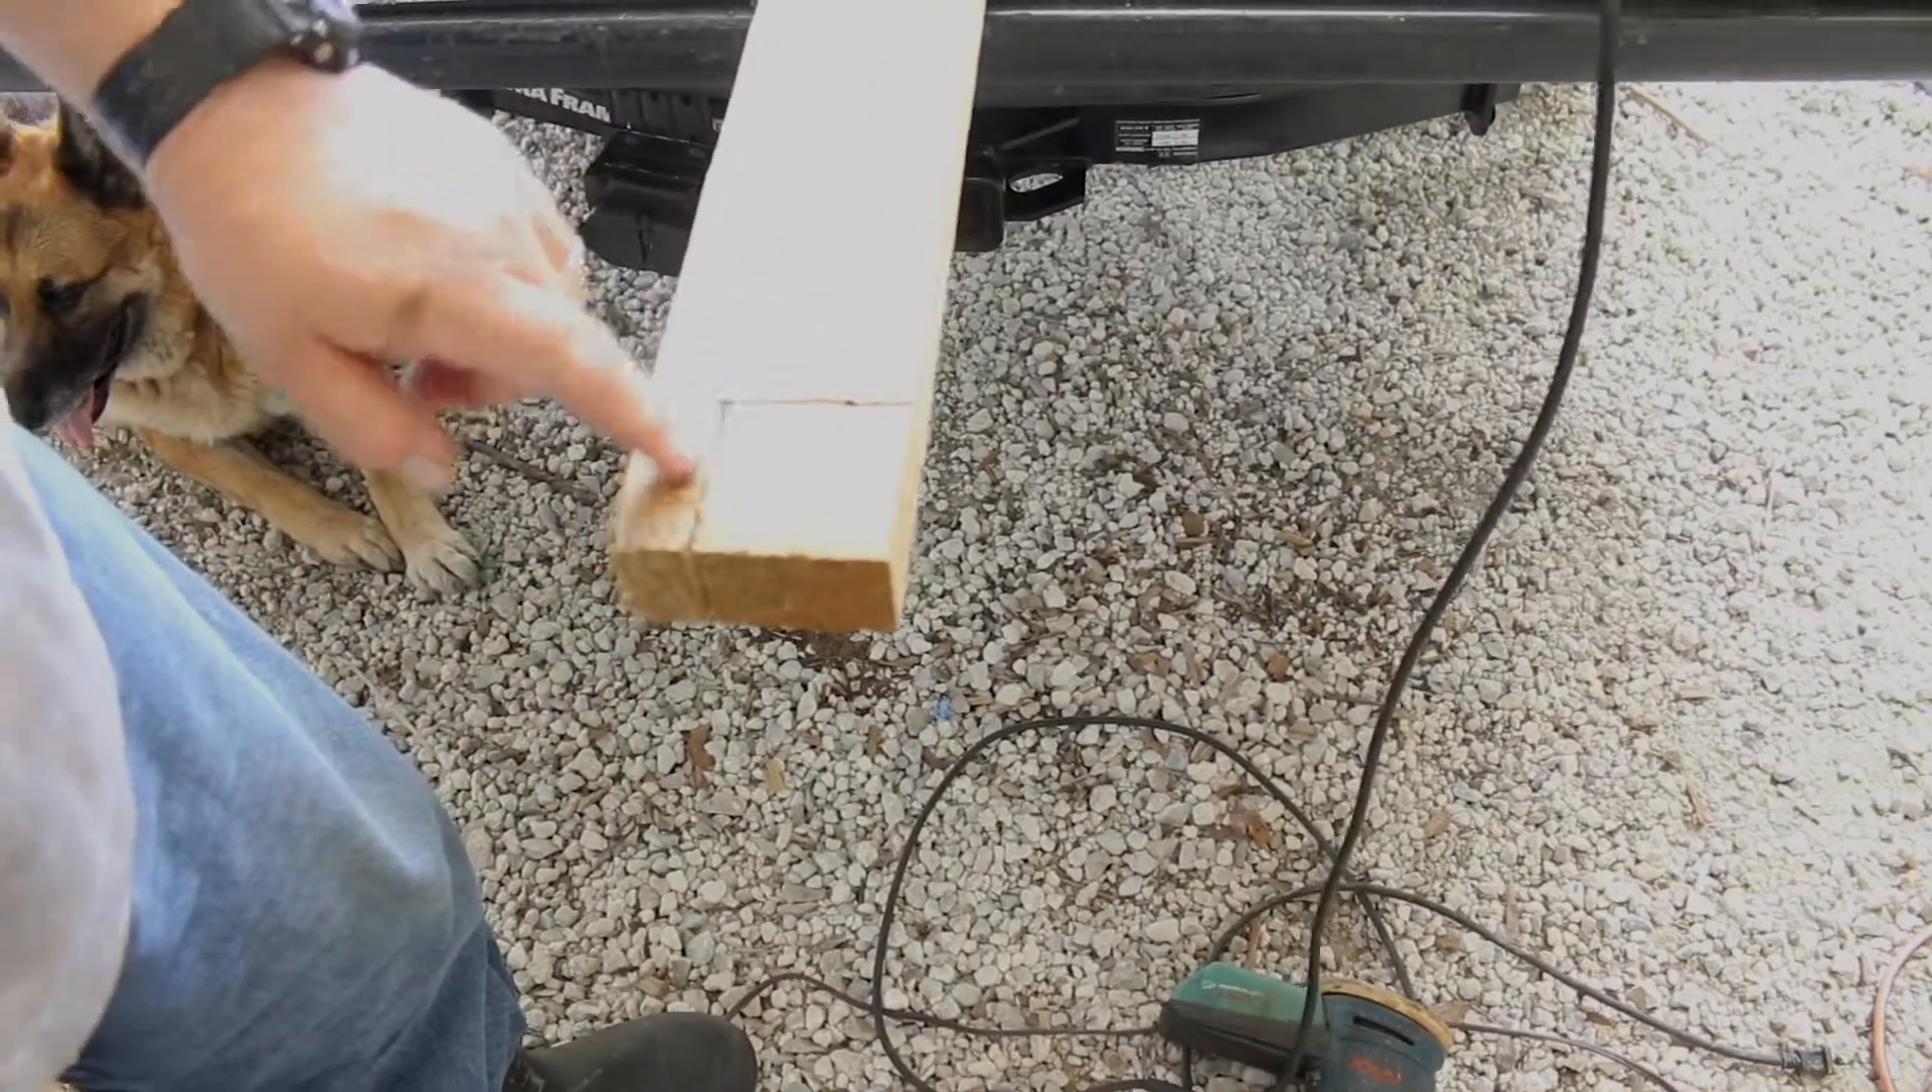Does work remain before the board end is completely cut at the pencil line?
Yes.